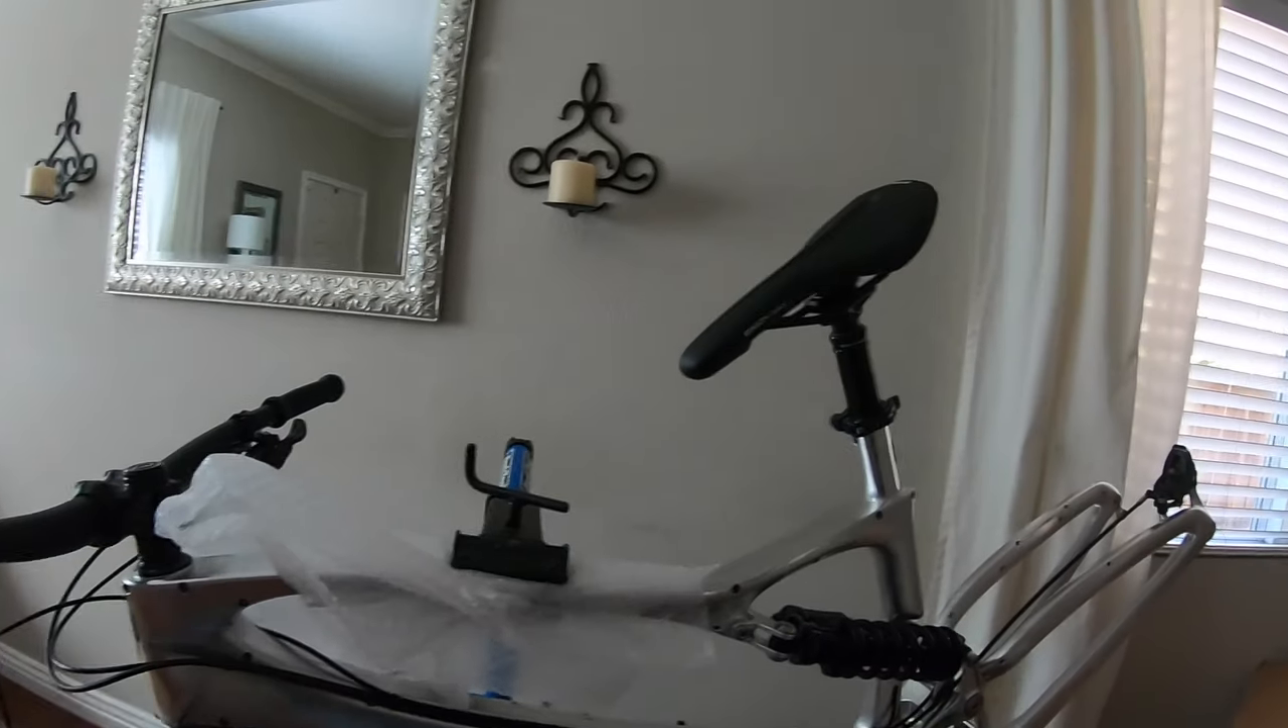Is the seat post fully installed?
Yes.